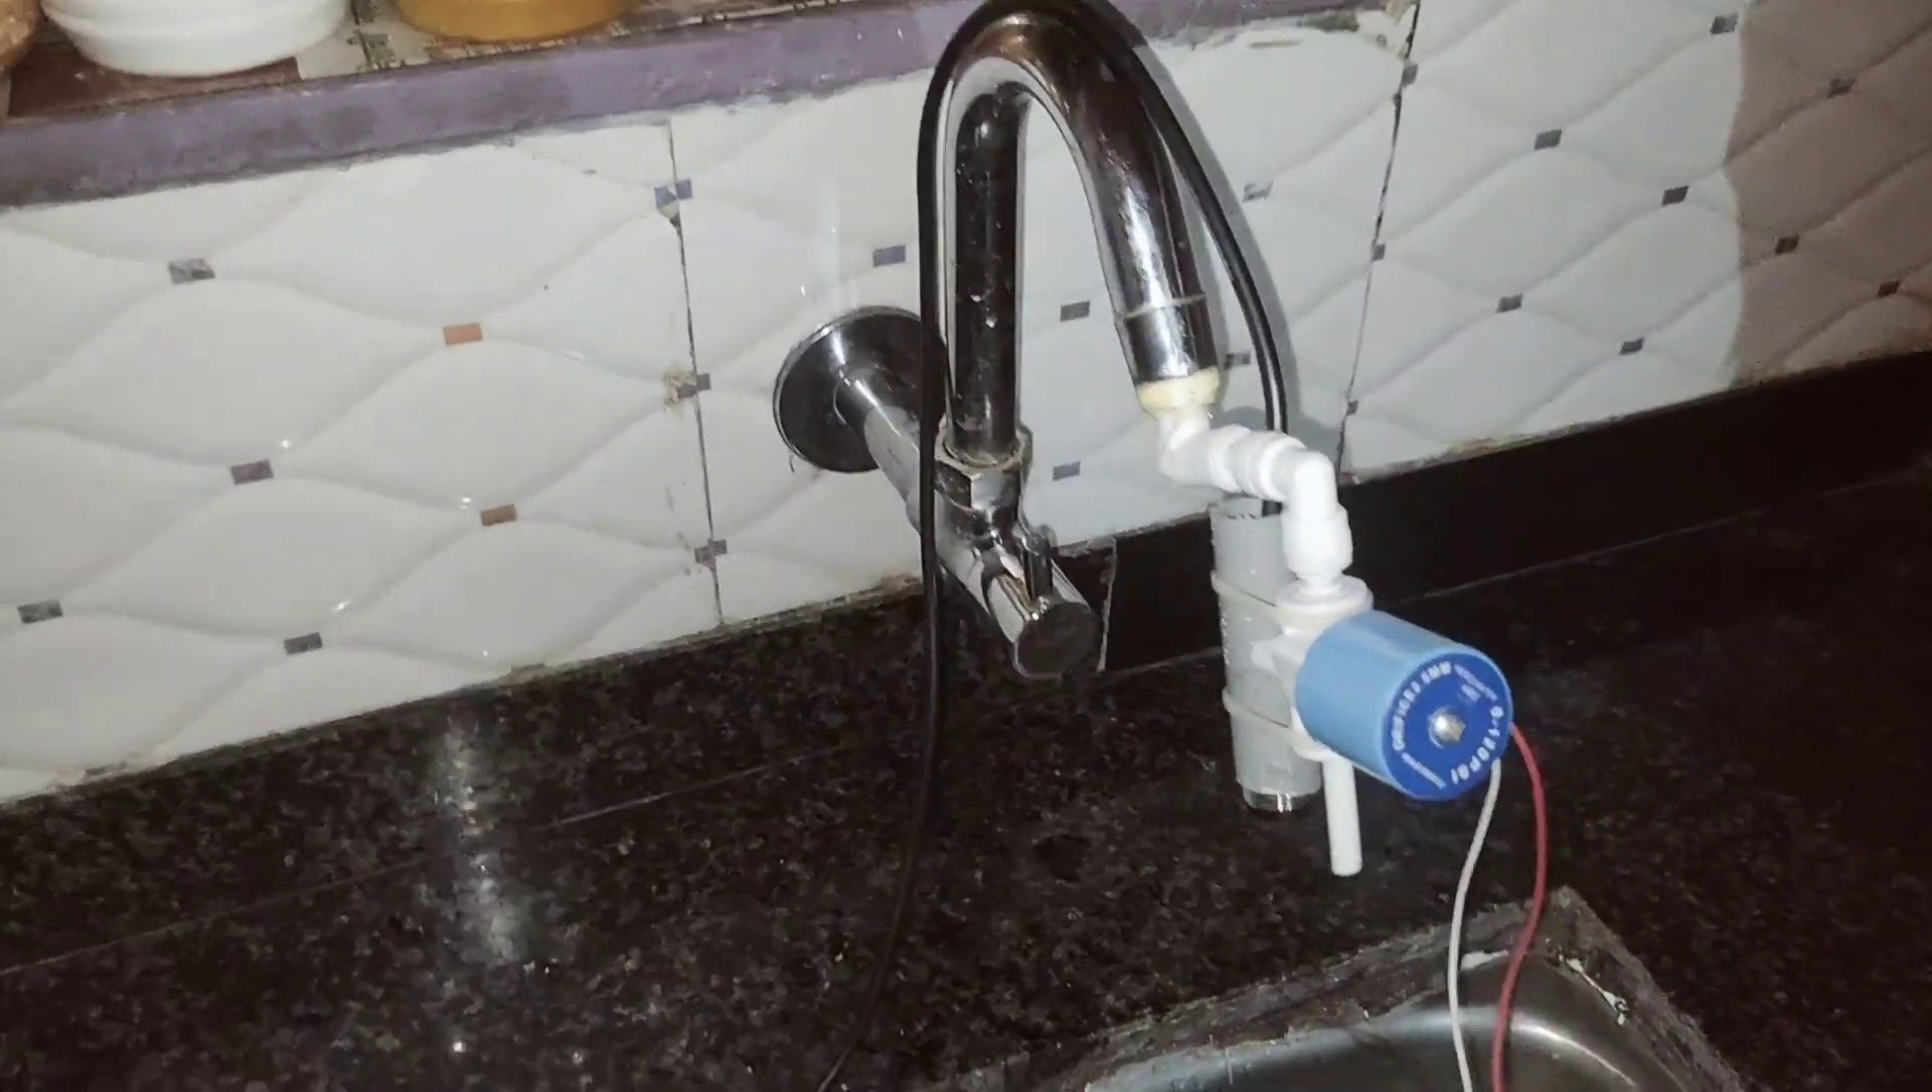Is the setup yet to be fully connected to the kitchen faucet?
No.